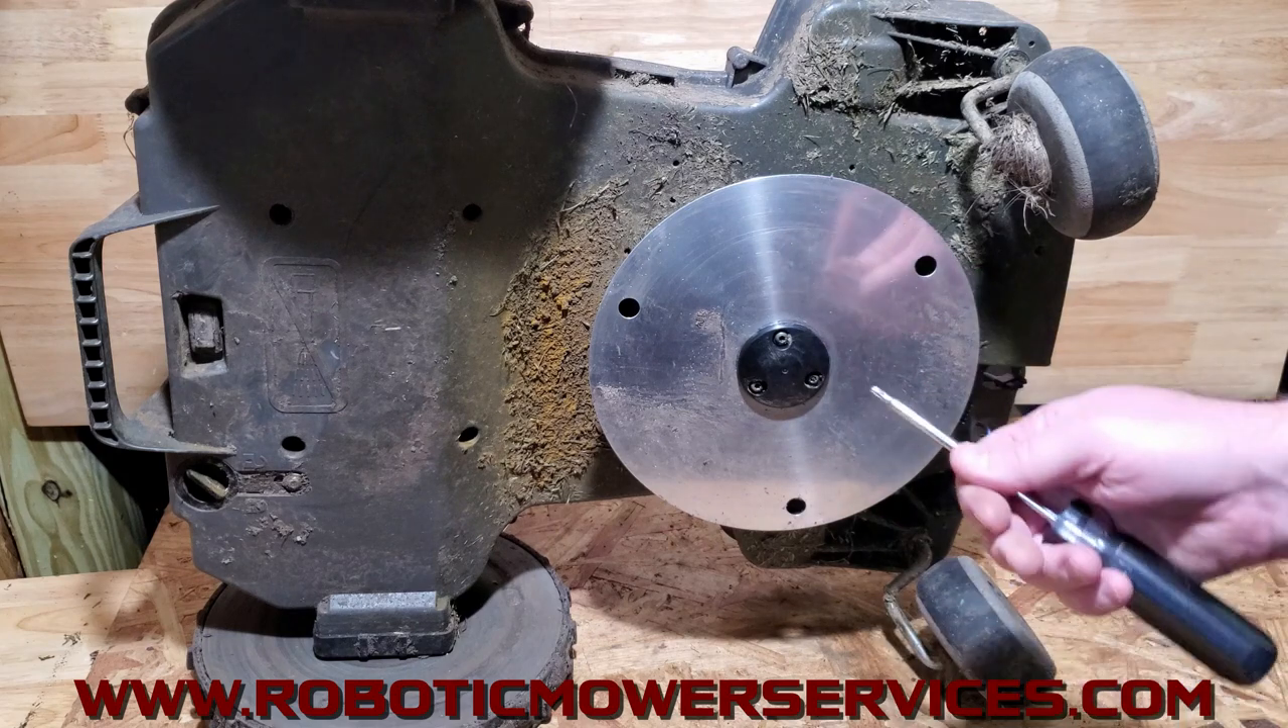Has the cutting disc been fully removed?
No.